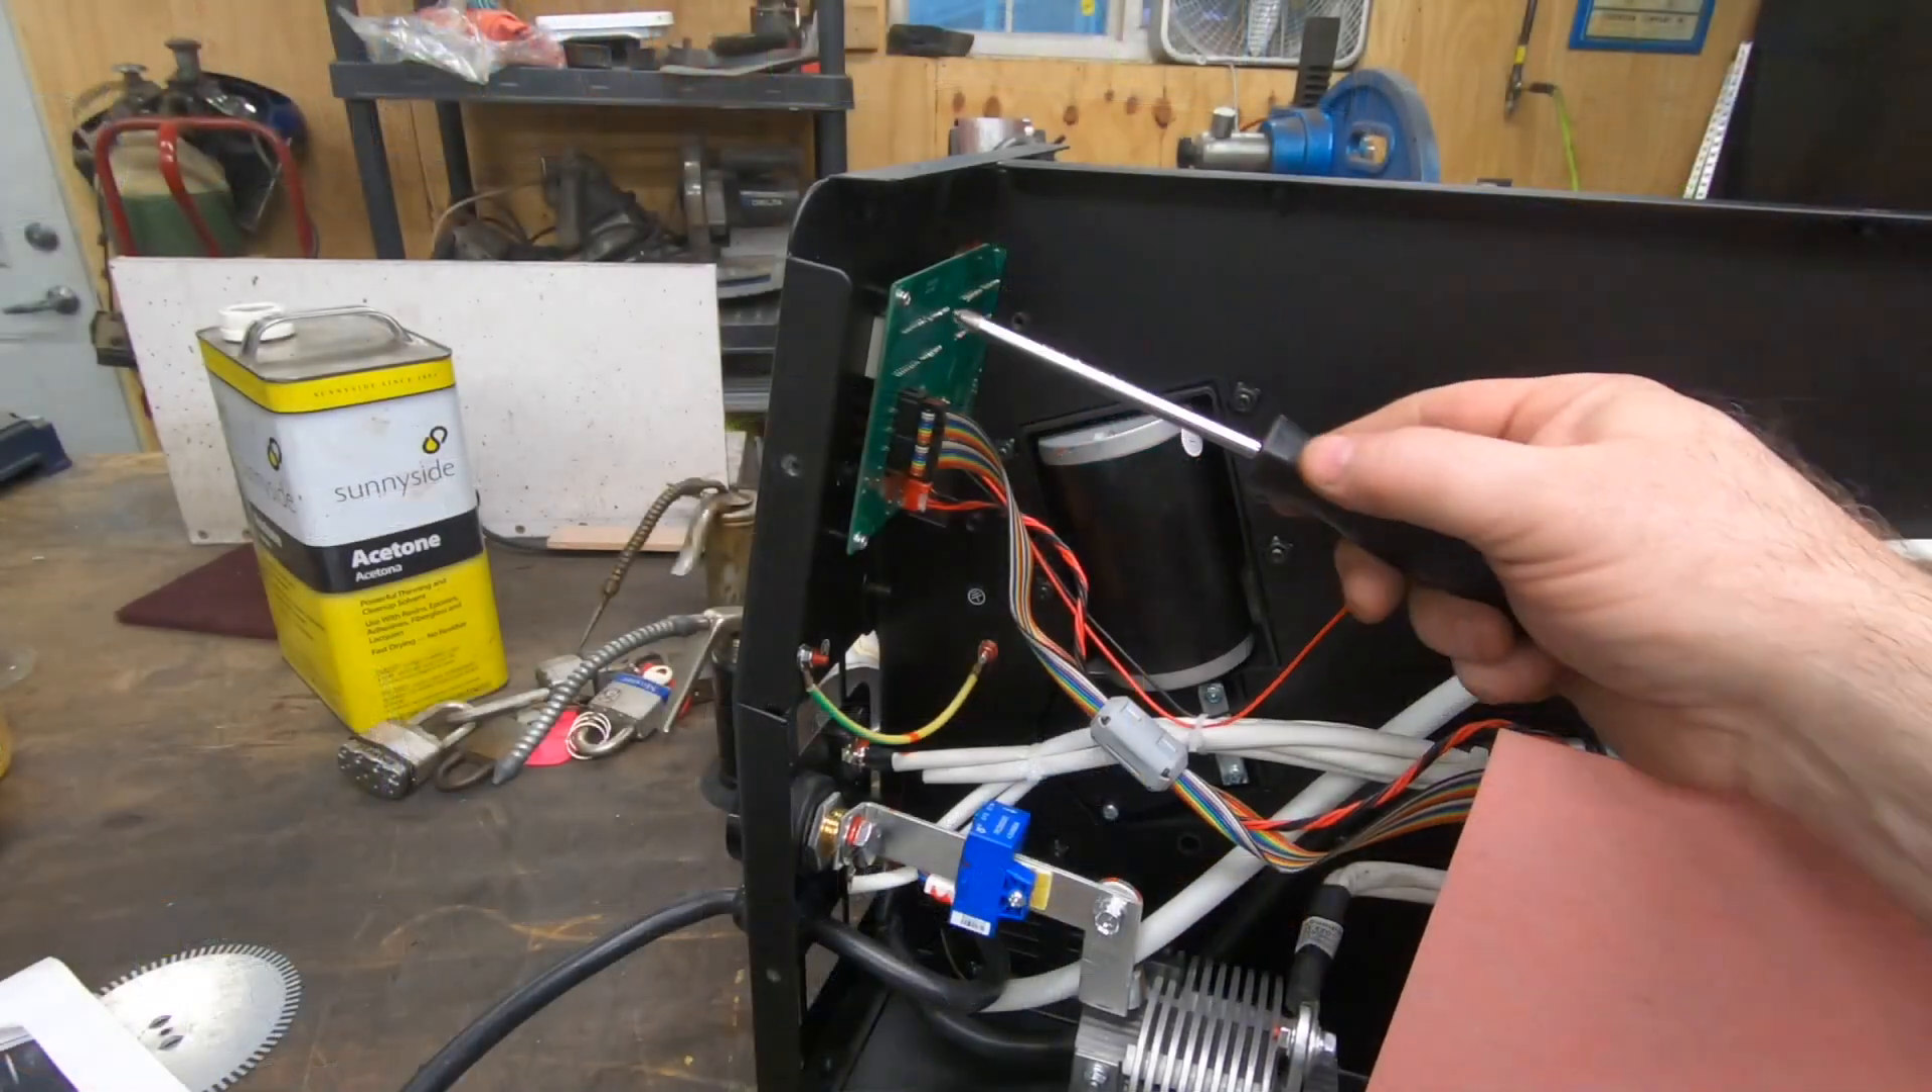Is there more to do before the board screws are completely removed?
Yes.